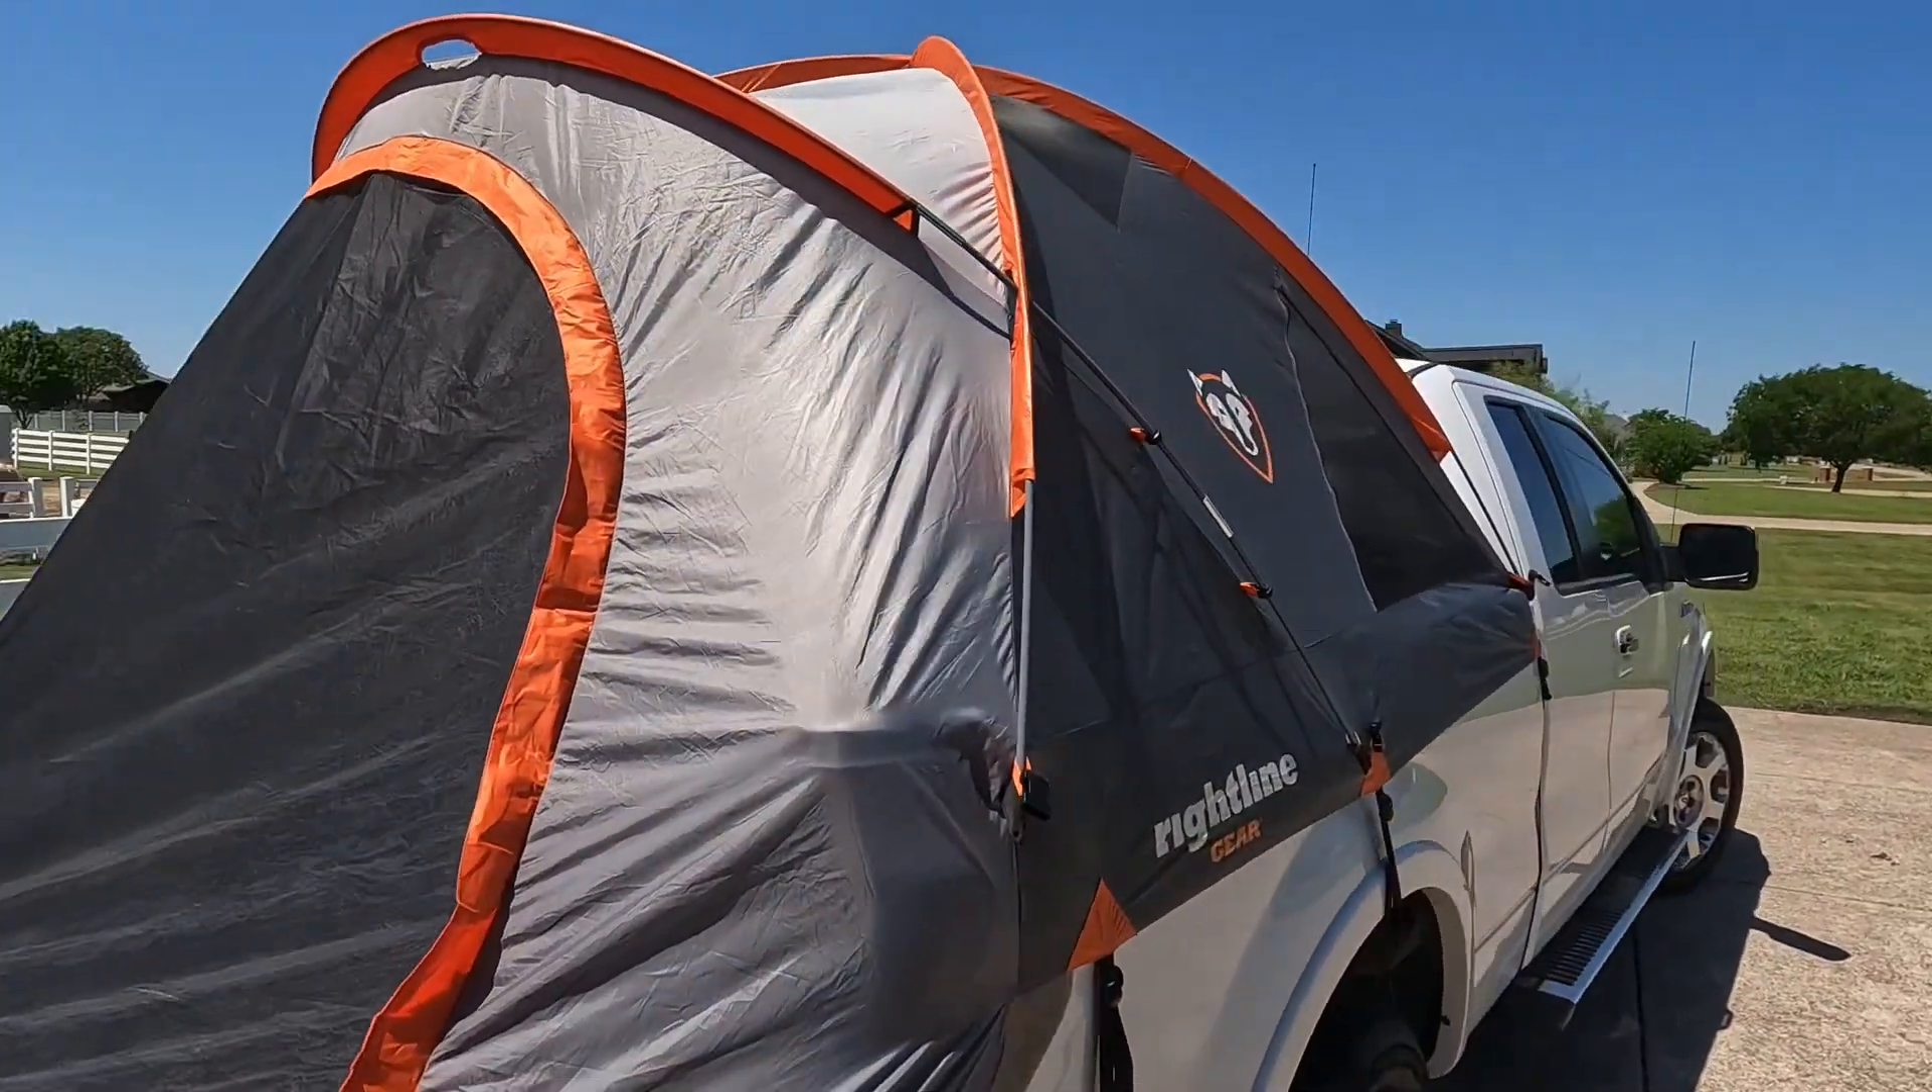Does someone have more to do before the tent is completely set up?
No.